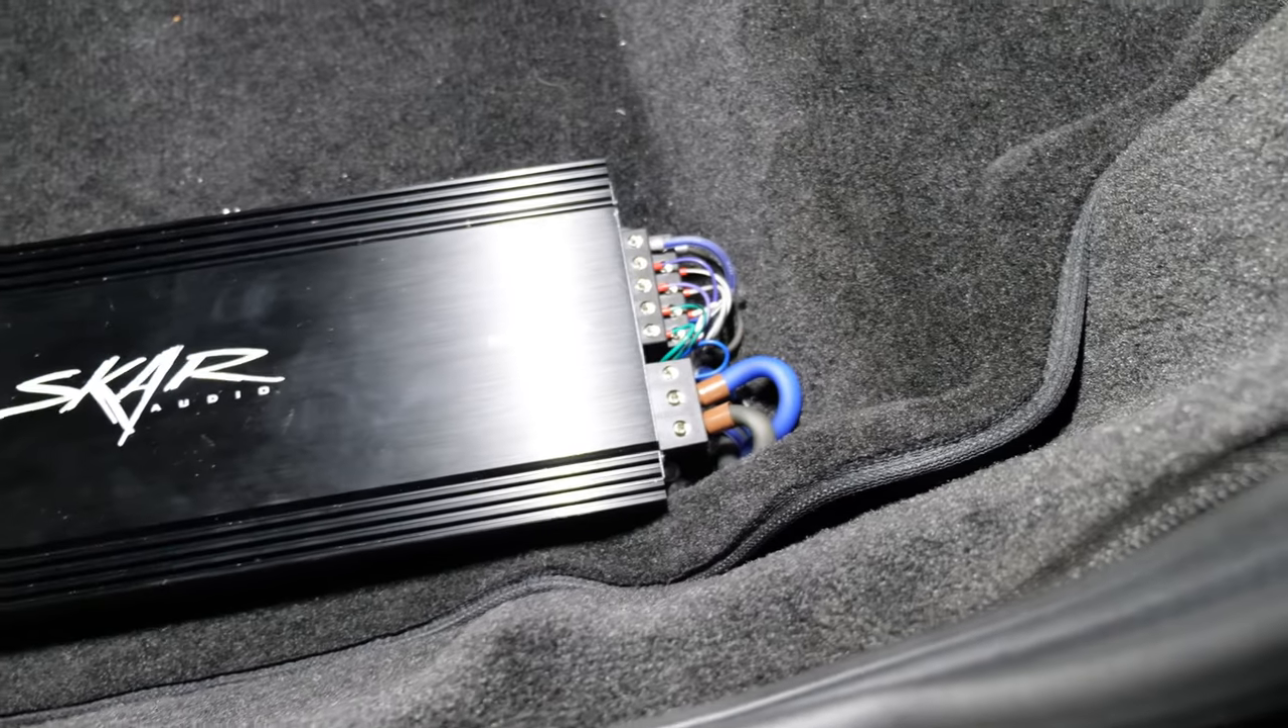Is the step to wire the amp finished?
Yes.